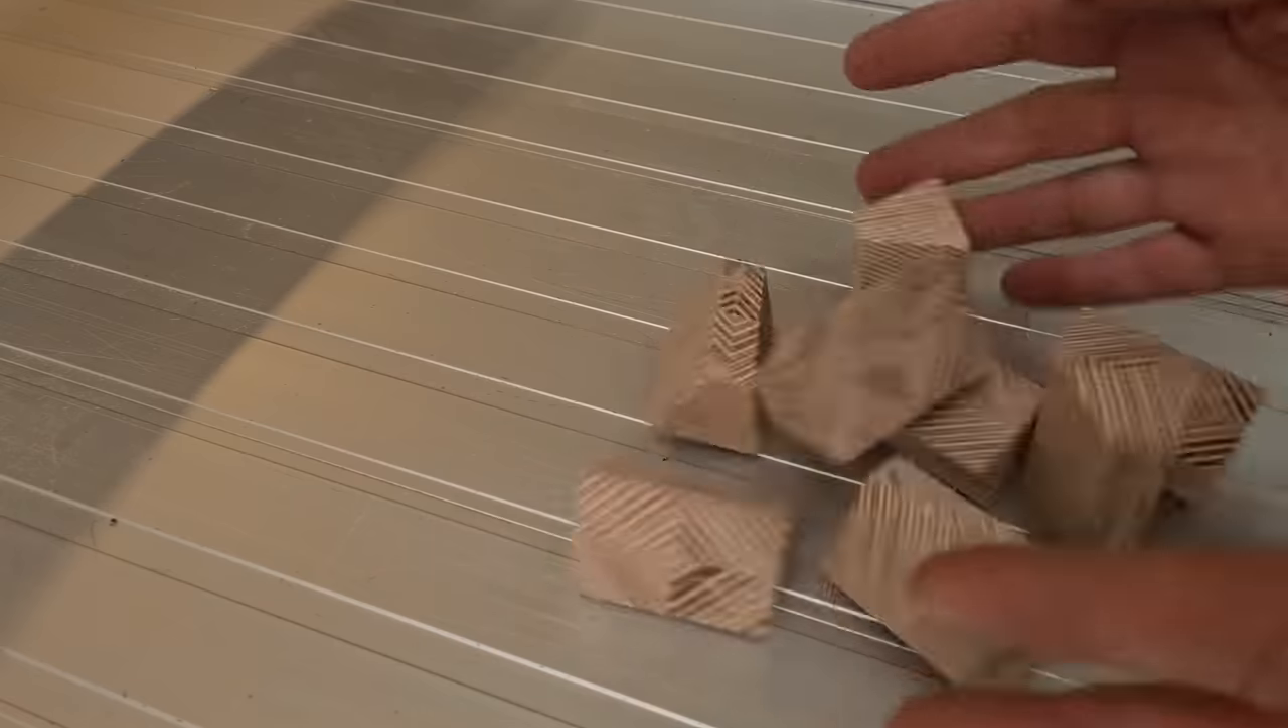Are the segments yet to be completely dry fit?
Yes.